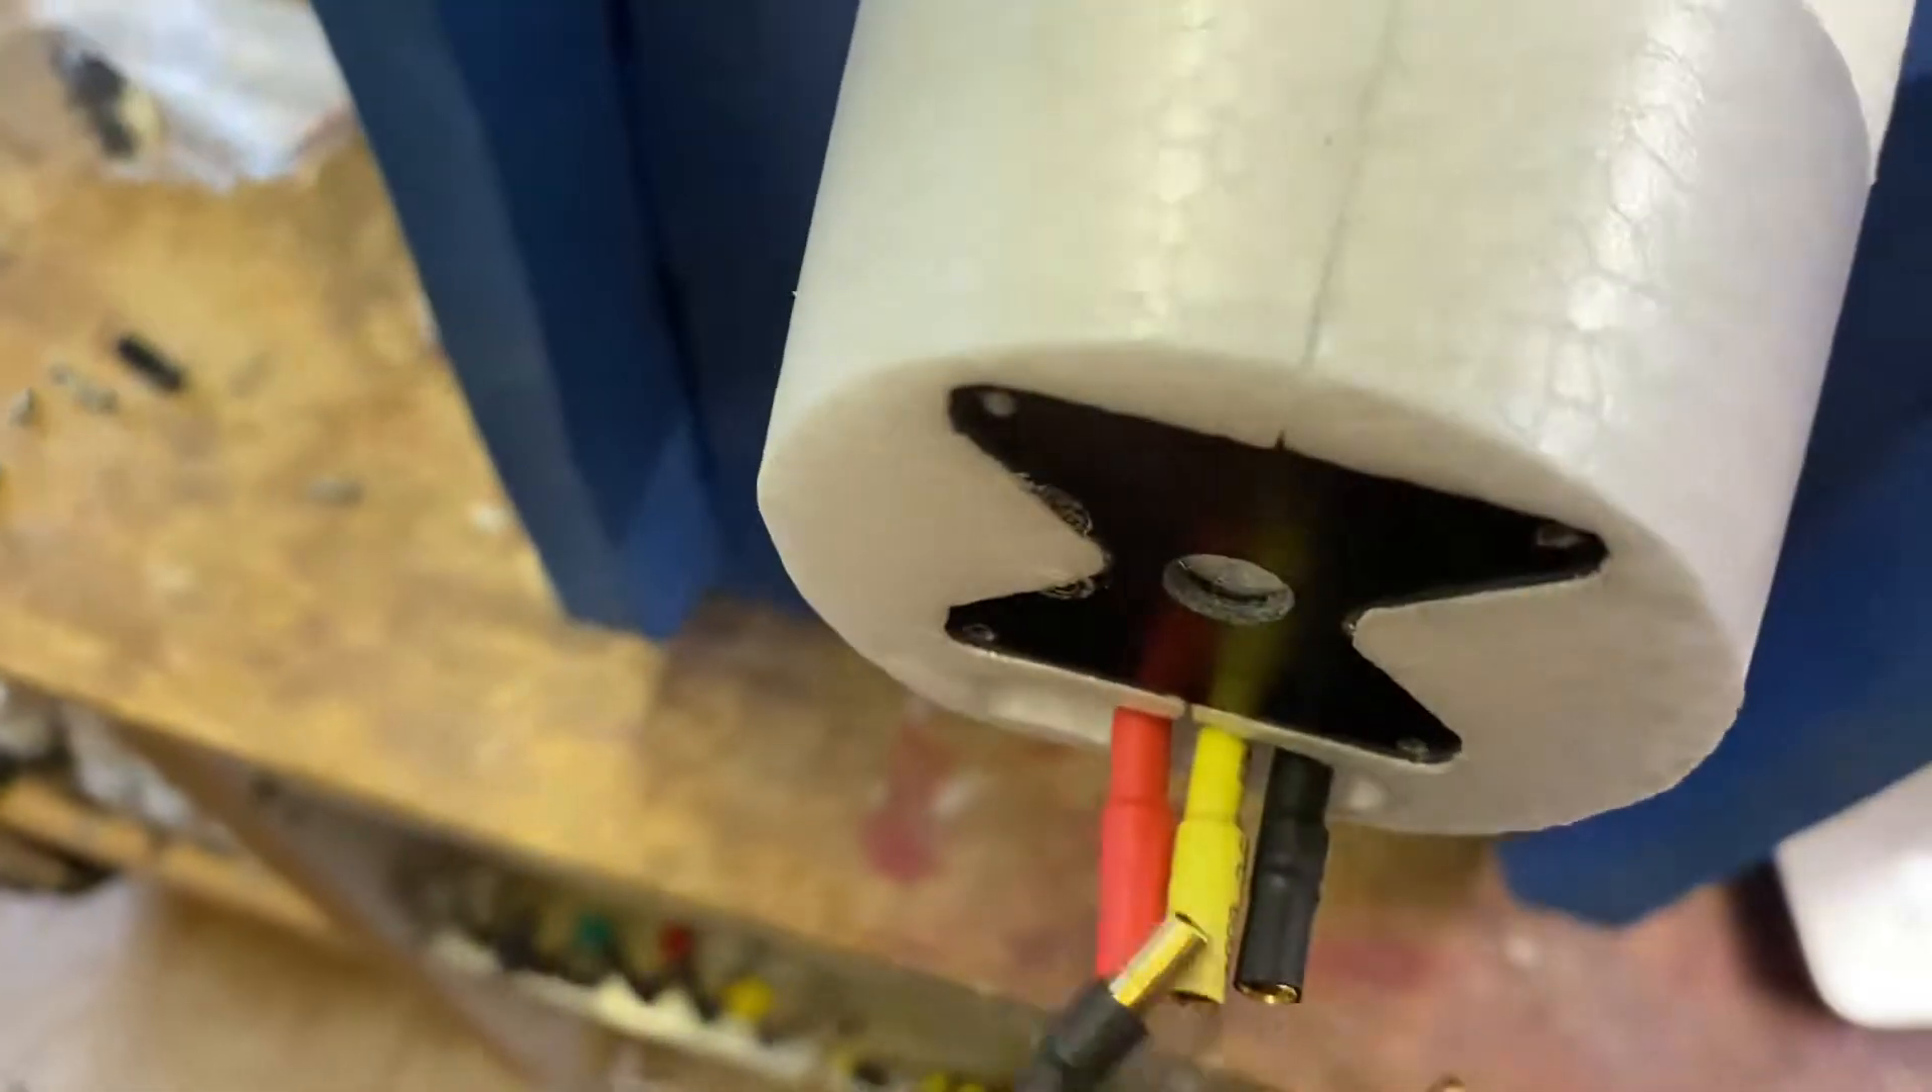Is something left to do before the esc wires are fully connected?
Yes.